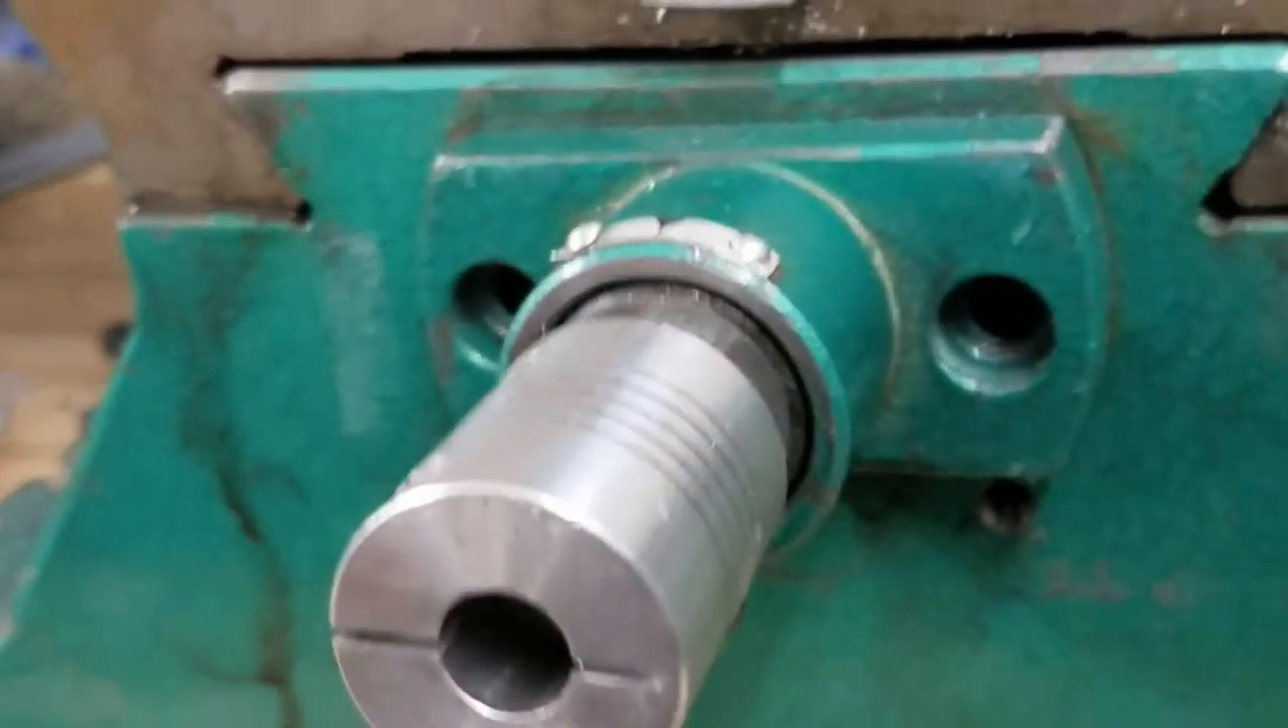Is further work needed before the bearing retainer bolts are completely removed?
No.